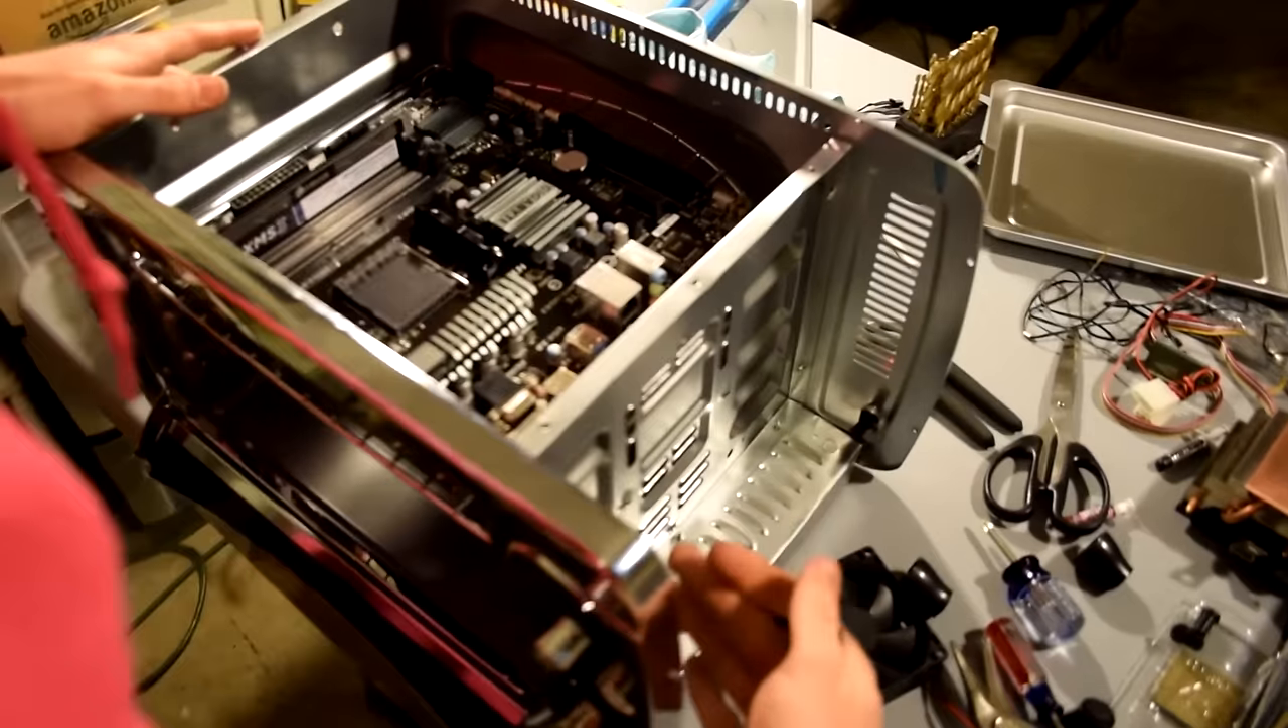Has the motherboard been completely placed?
Yes.